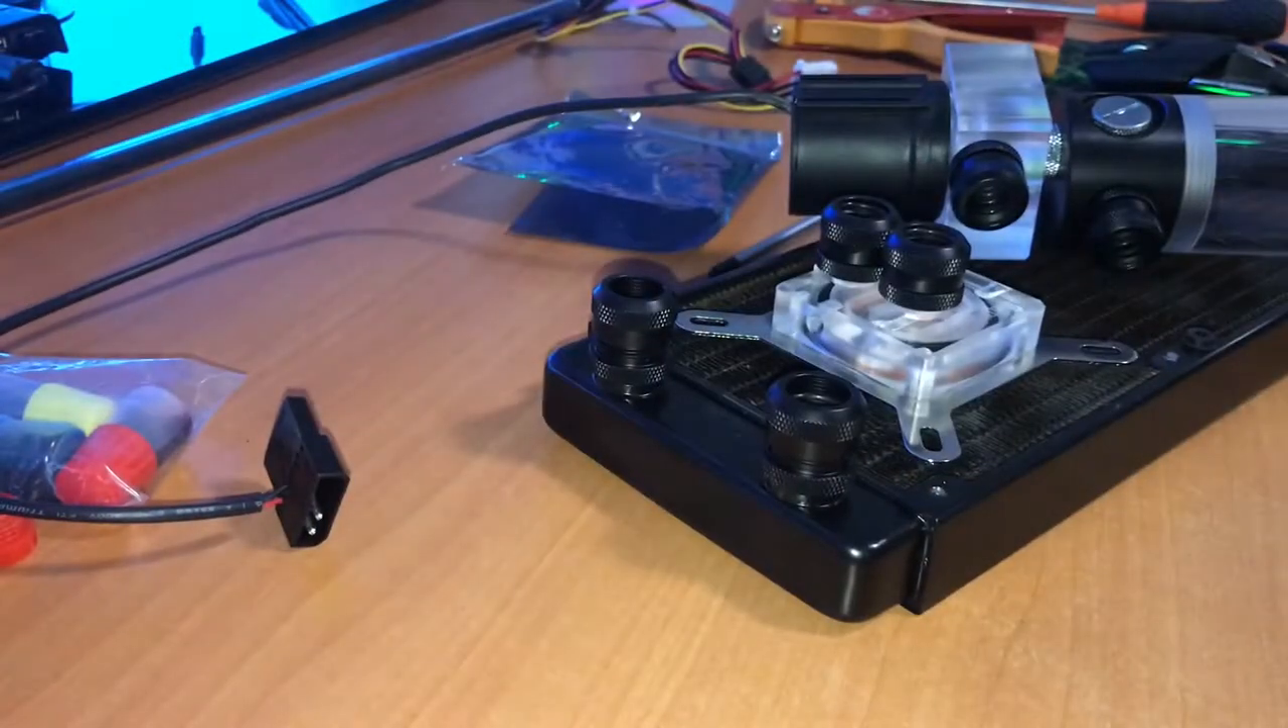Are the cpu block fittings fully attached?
Yes.